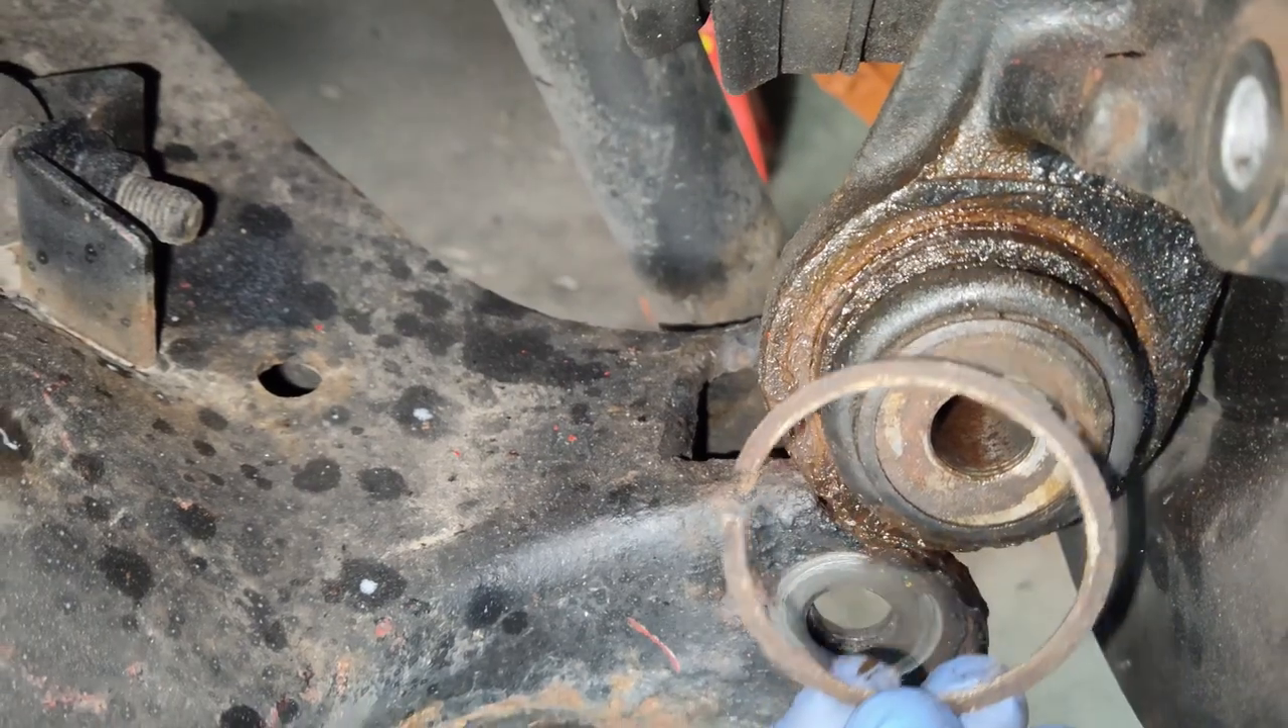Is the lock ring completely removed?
Yes.